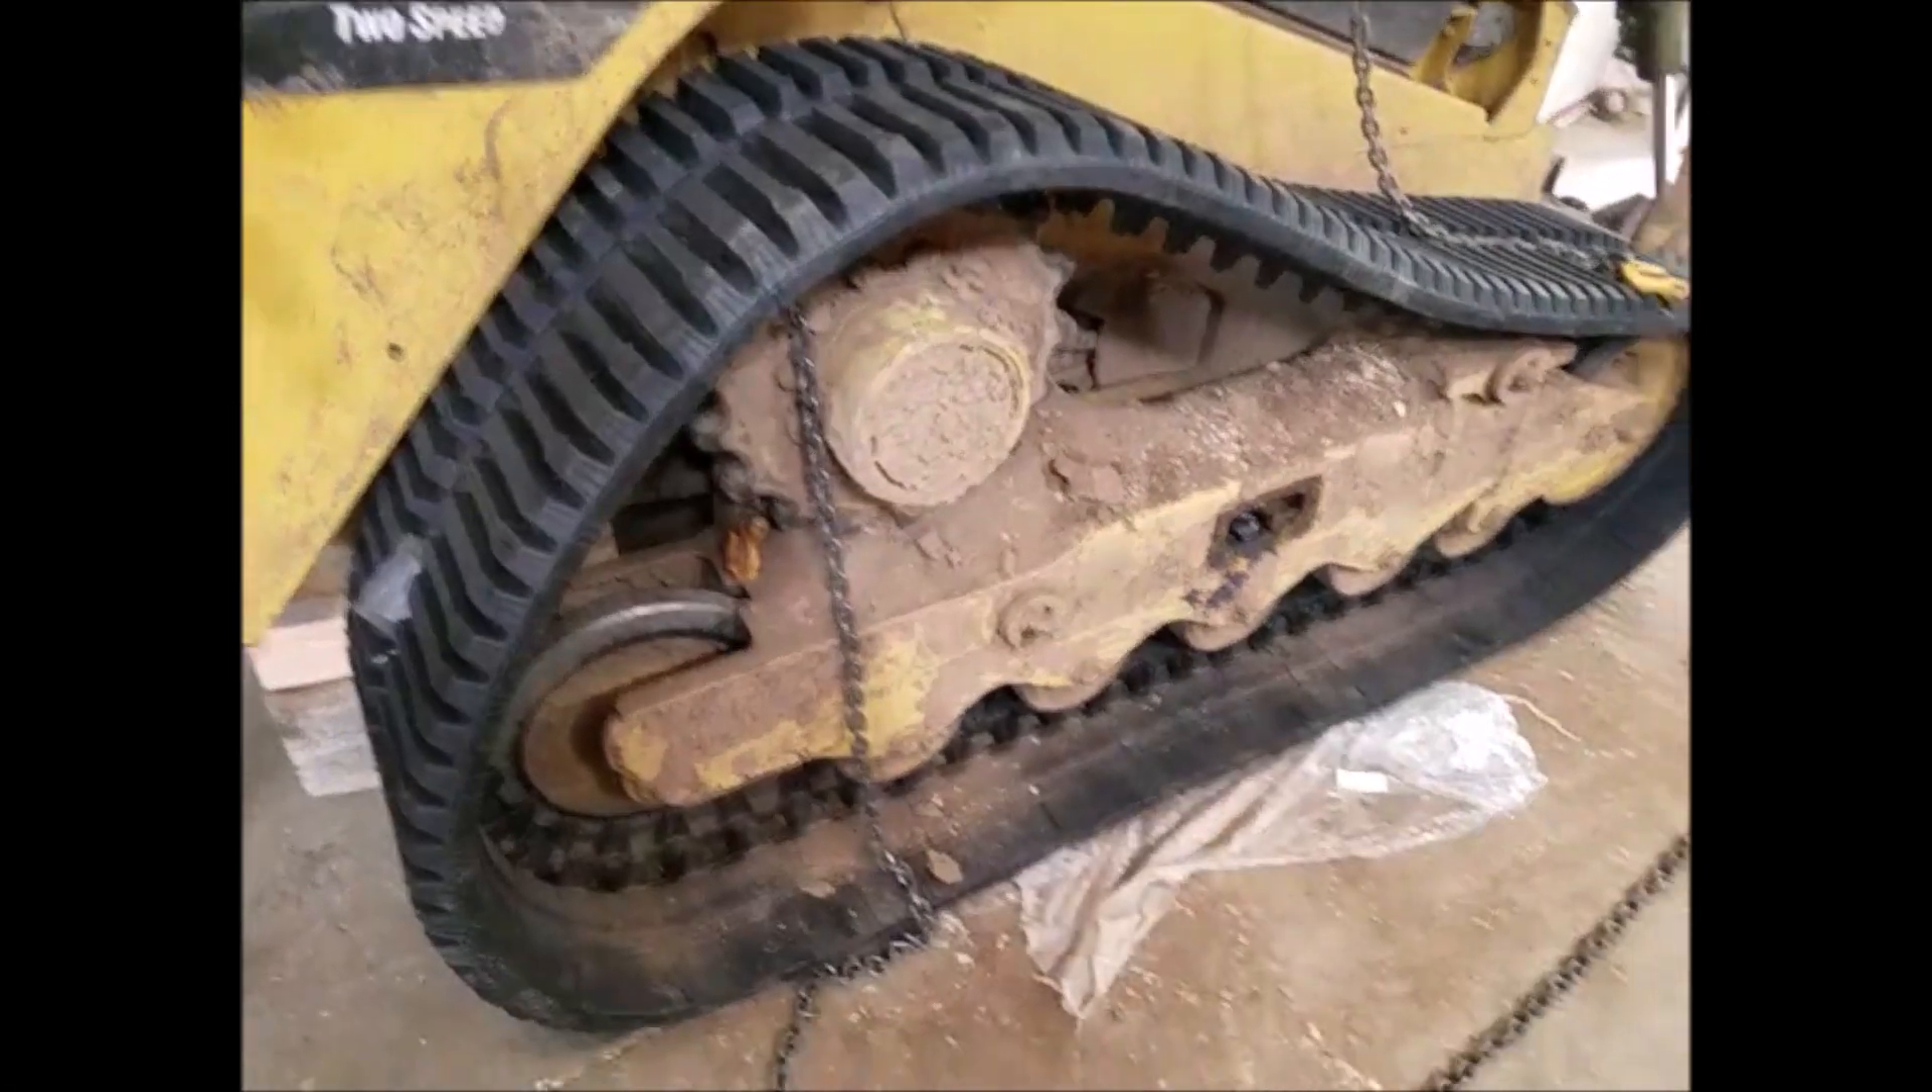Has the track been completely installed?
No.